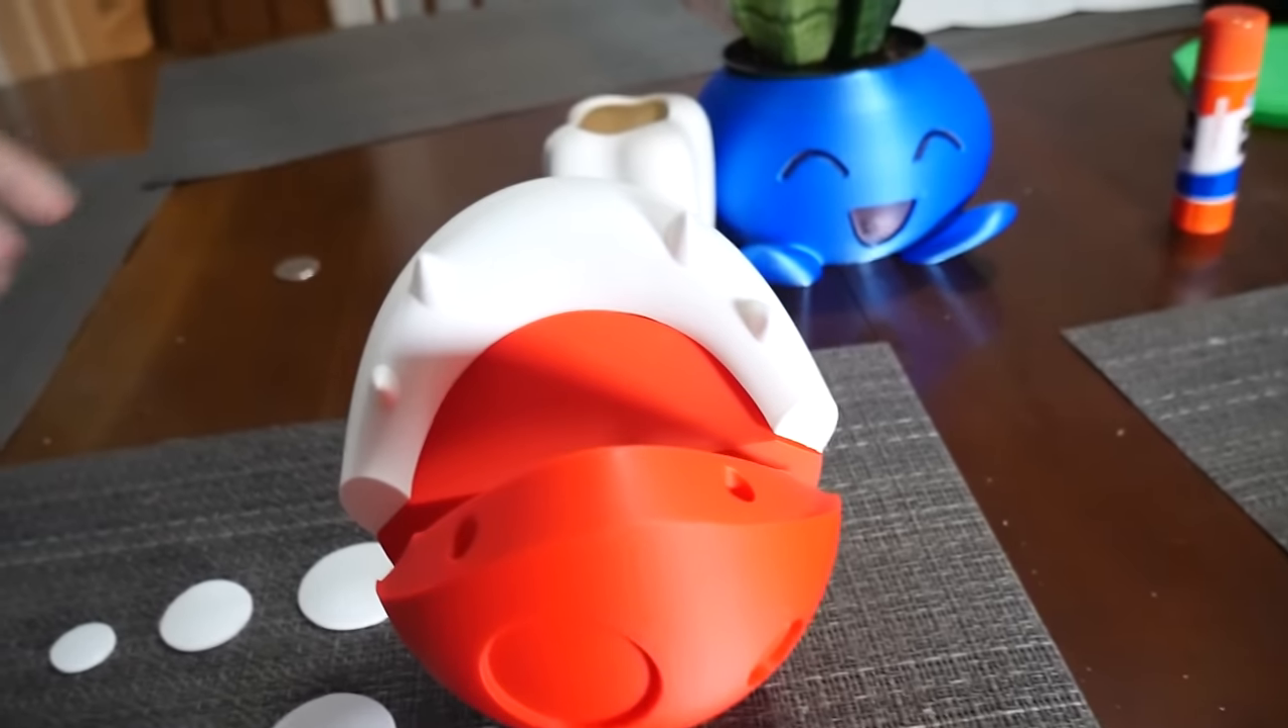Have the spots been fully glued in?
No.